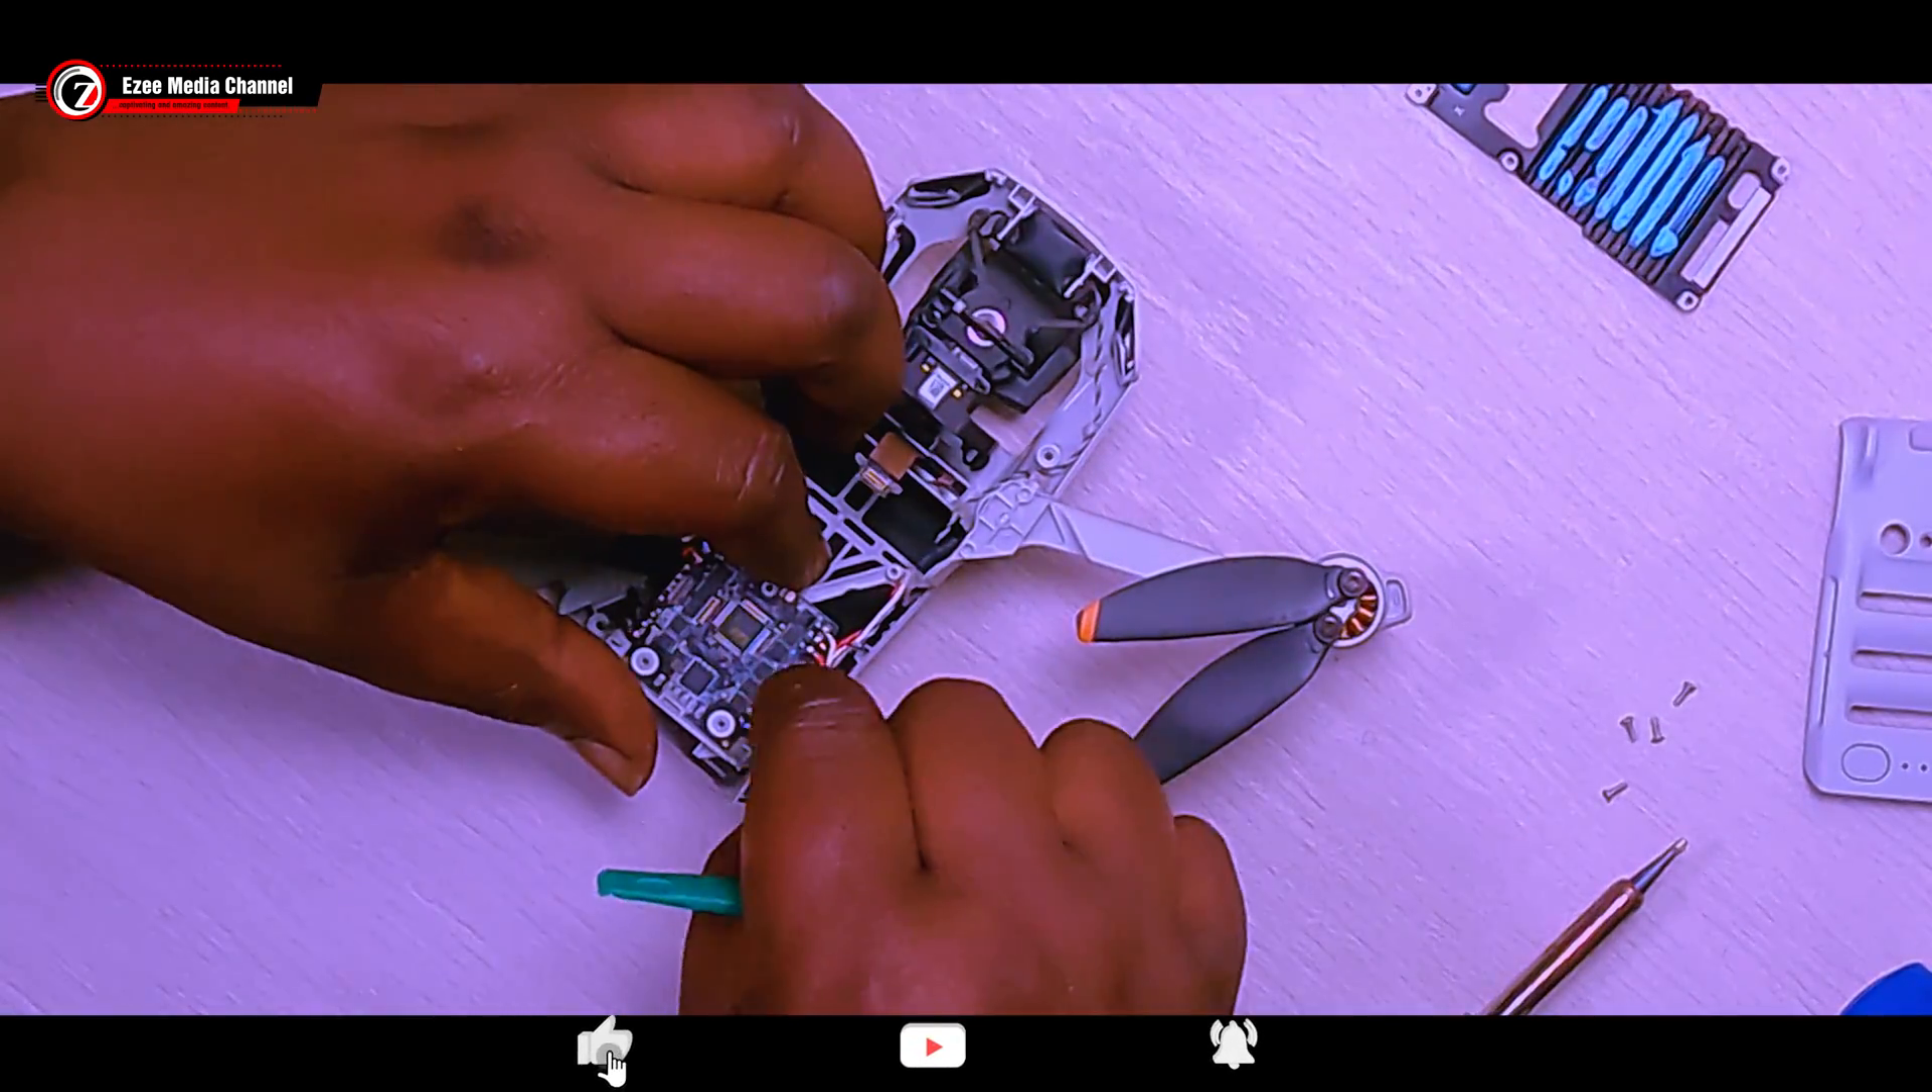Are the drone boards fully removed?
No.